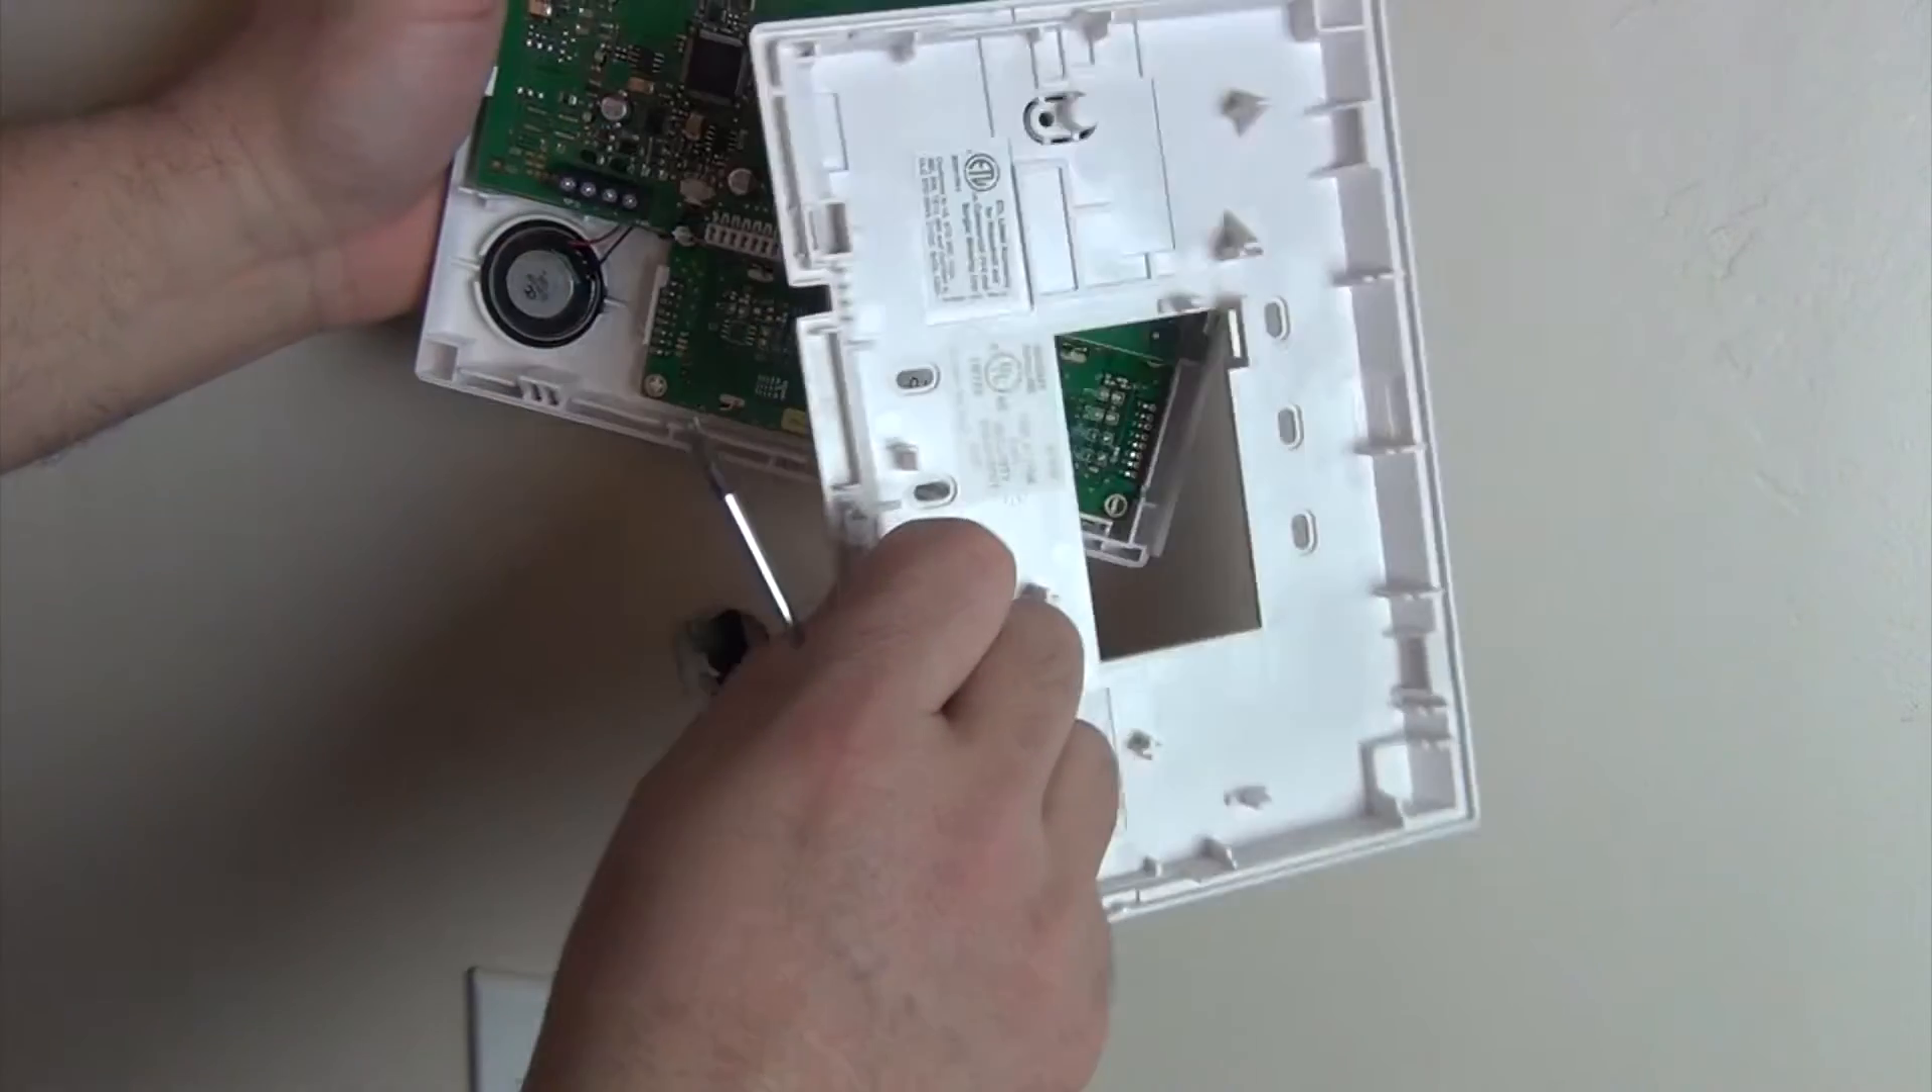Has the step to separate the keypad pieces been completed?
Yes.